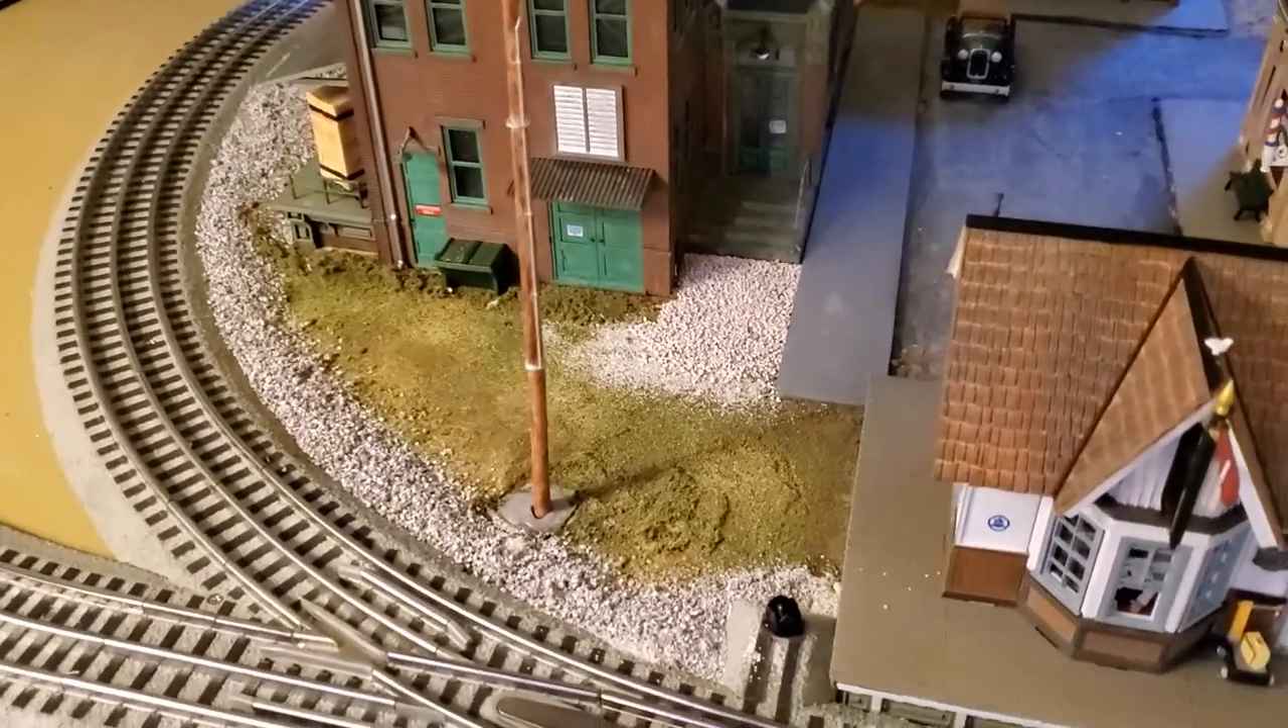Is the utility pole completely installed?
Yes.